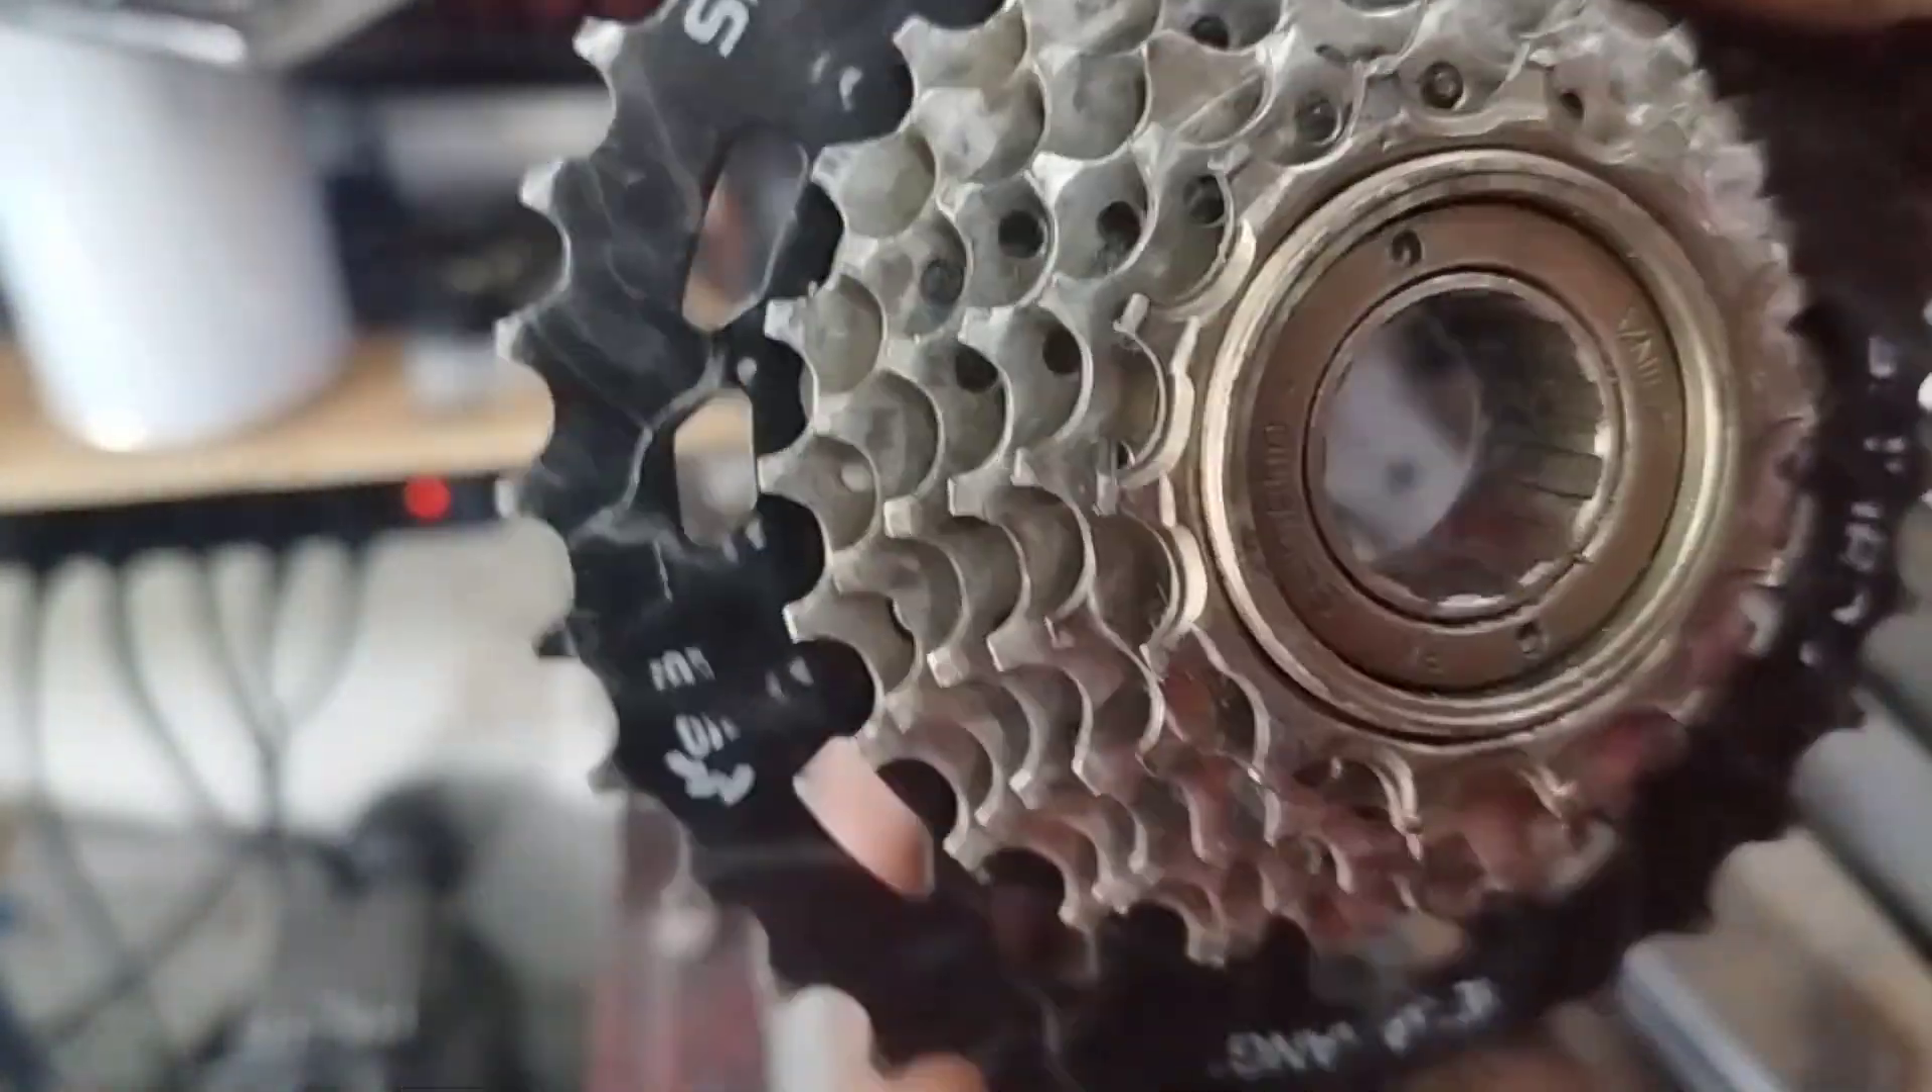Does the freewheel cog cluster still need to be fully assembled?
No.